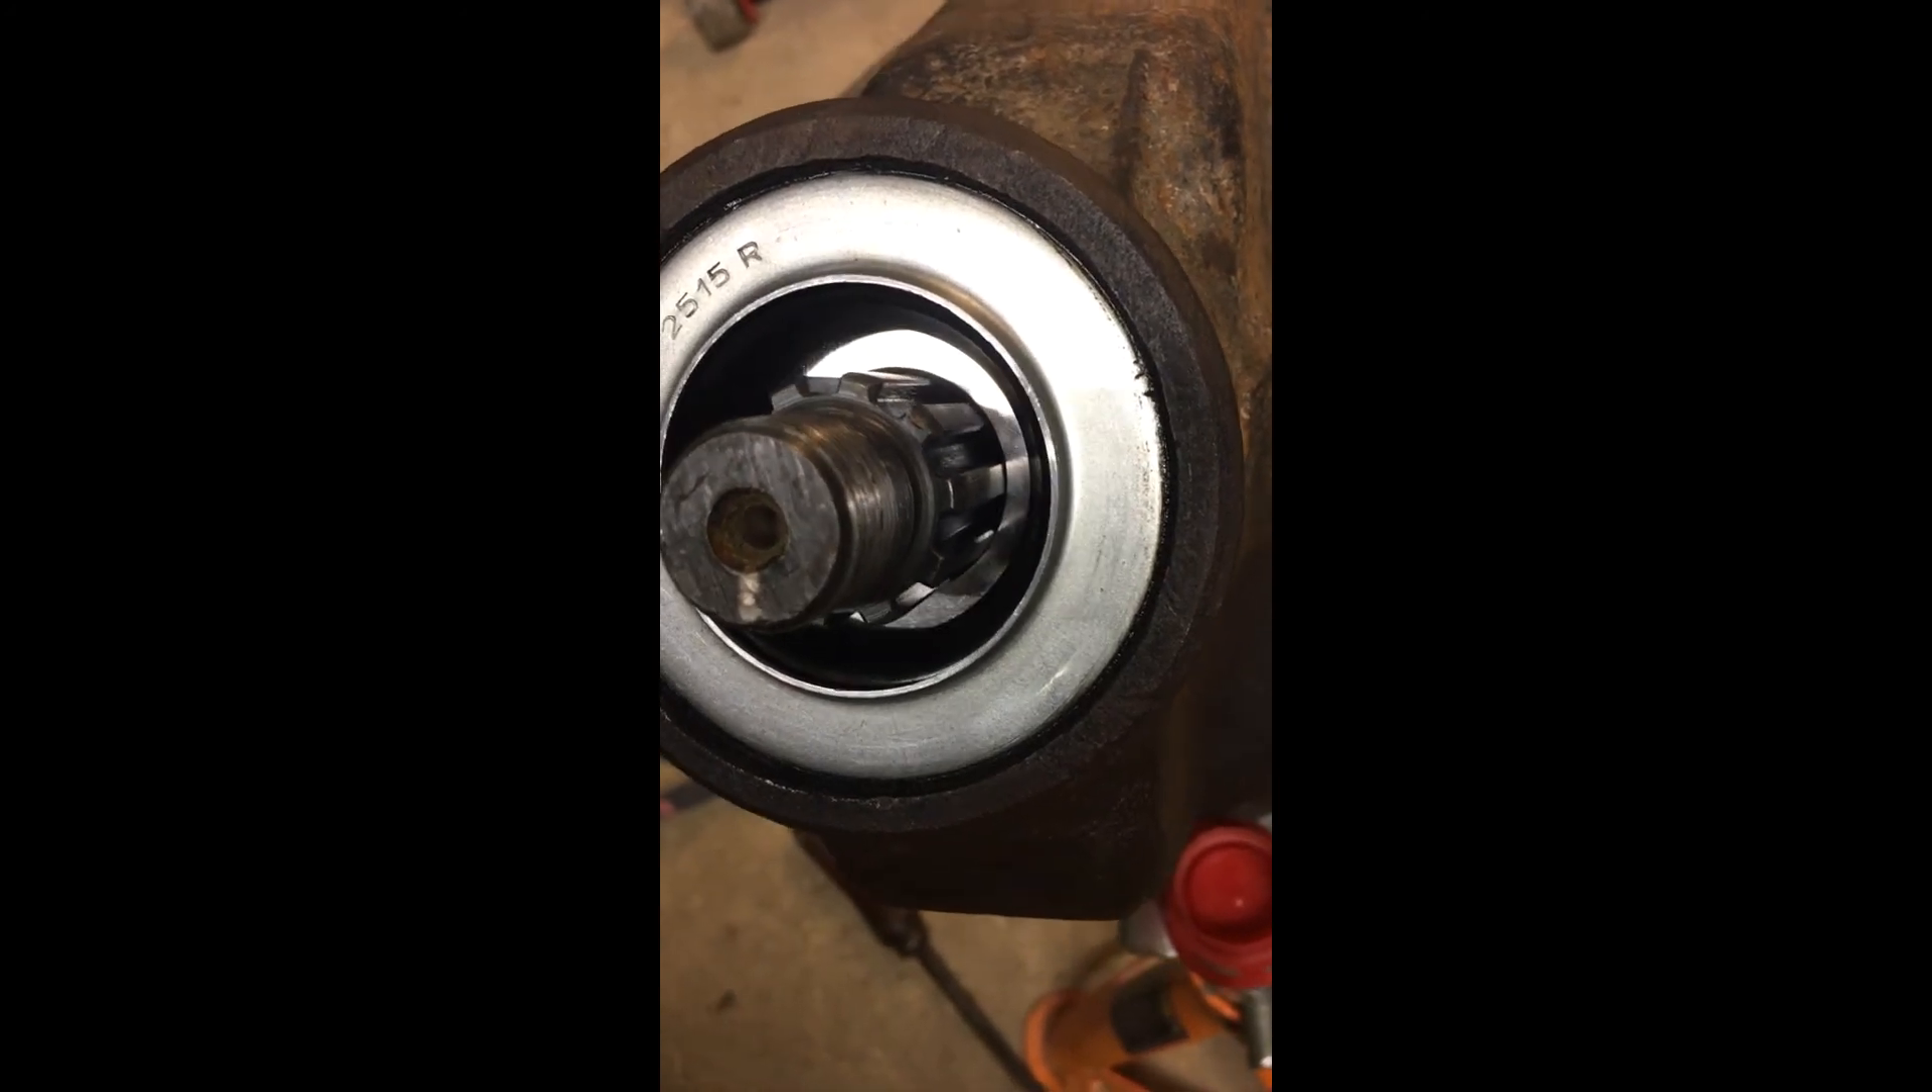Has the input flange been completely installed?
No.